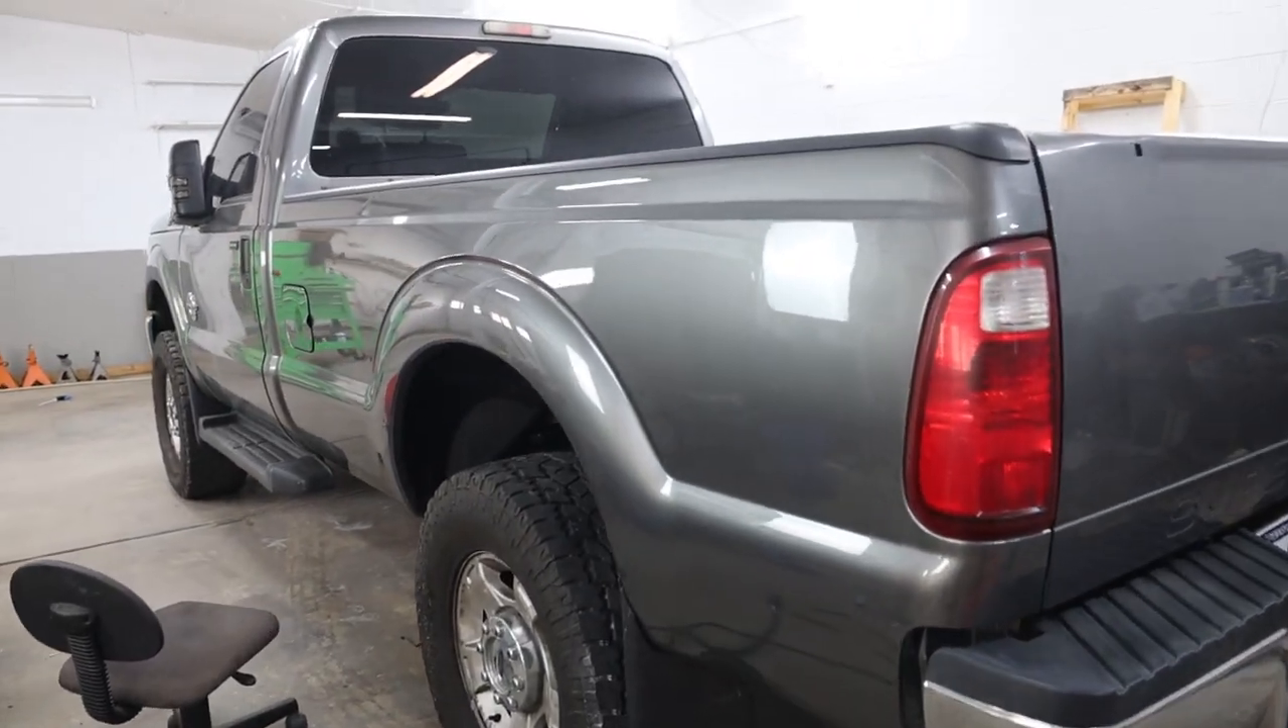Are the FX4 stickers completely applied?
No.